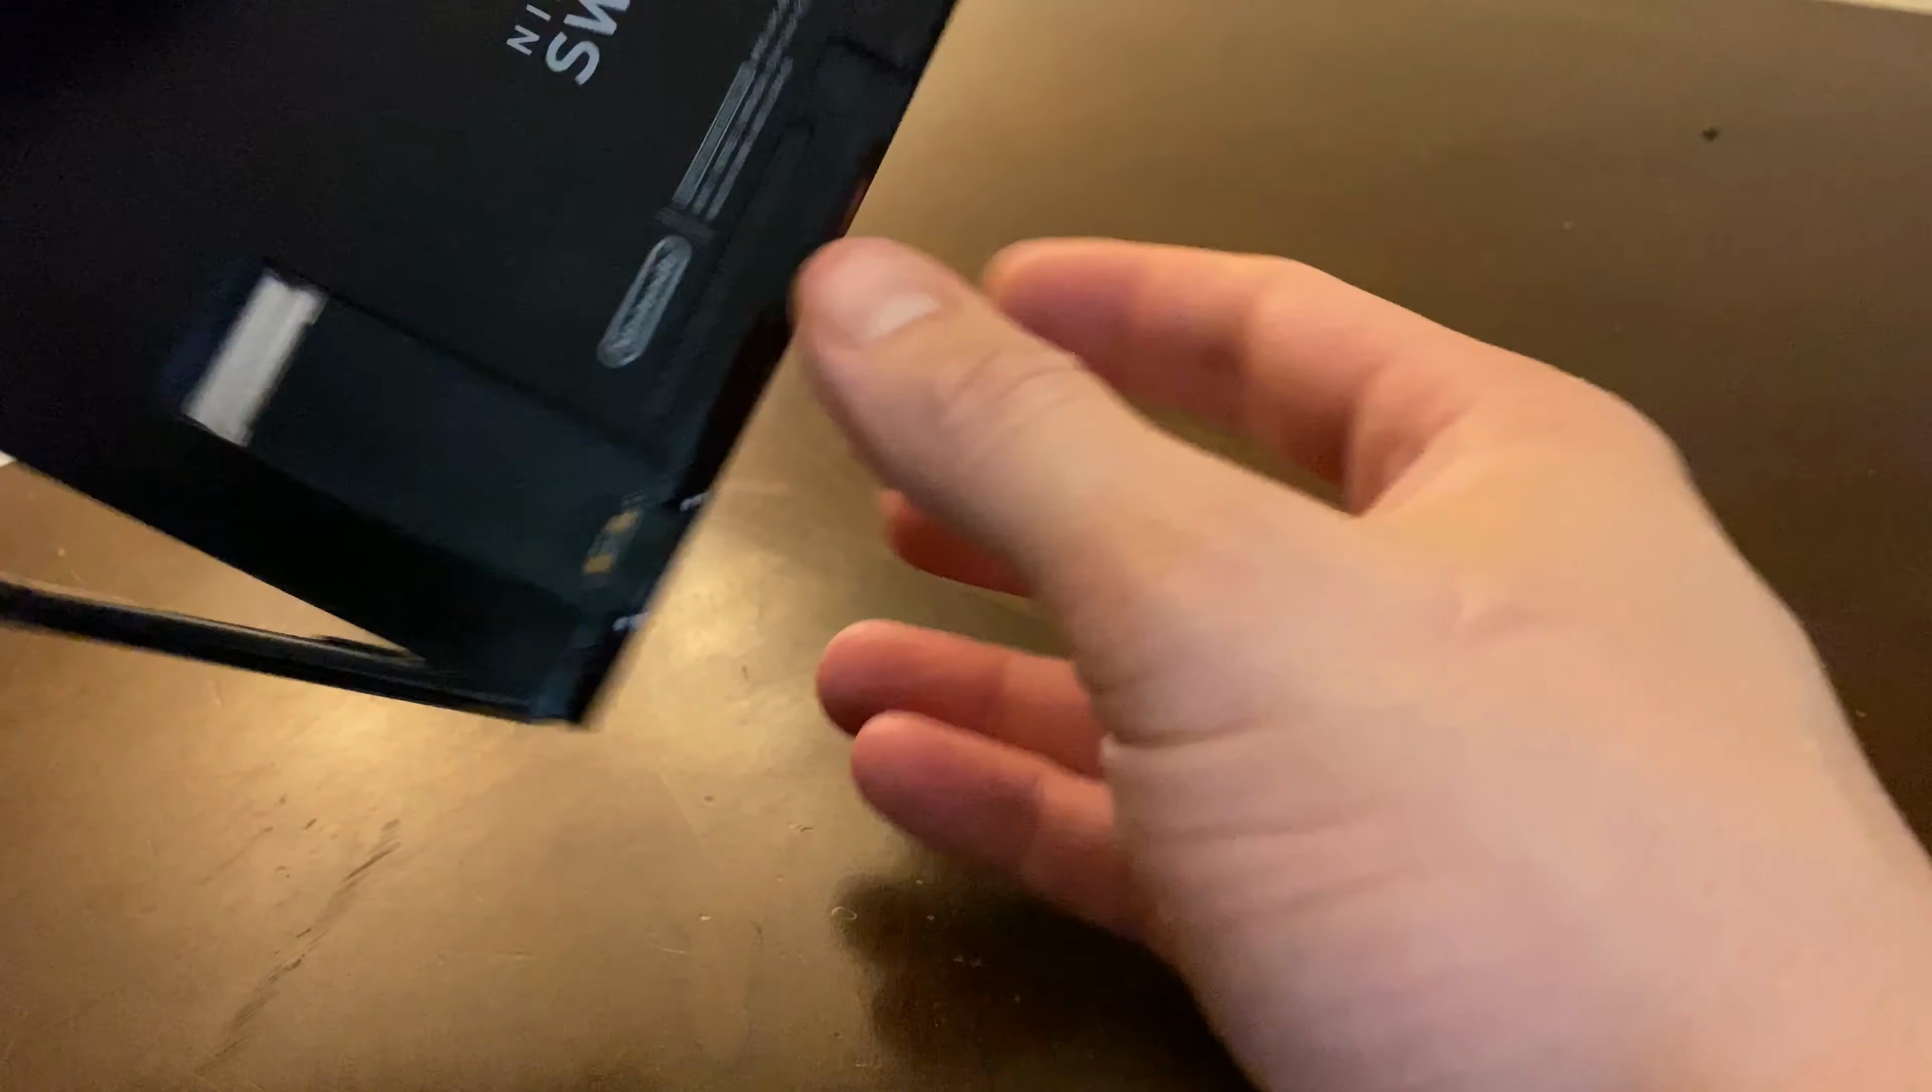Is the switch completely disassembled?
No.